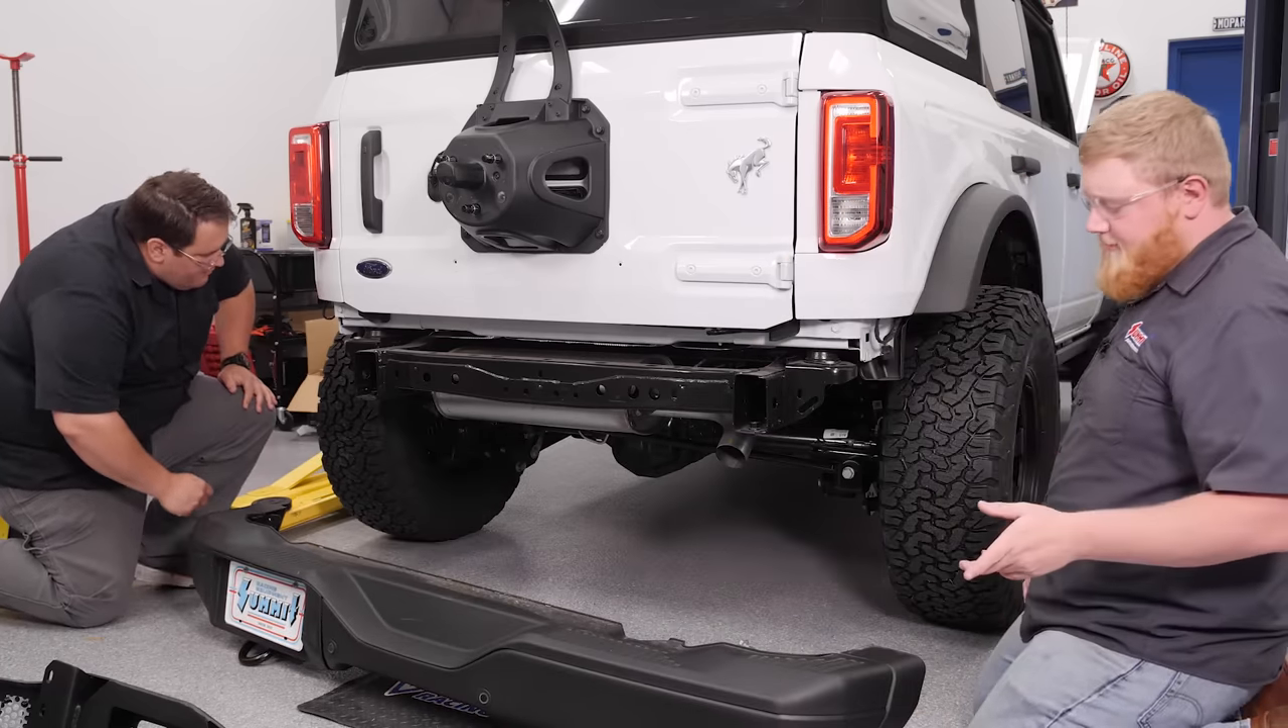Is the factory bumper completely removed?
Yes.